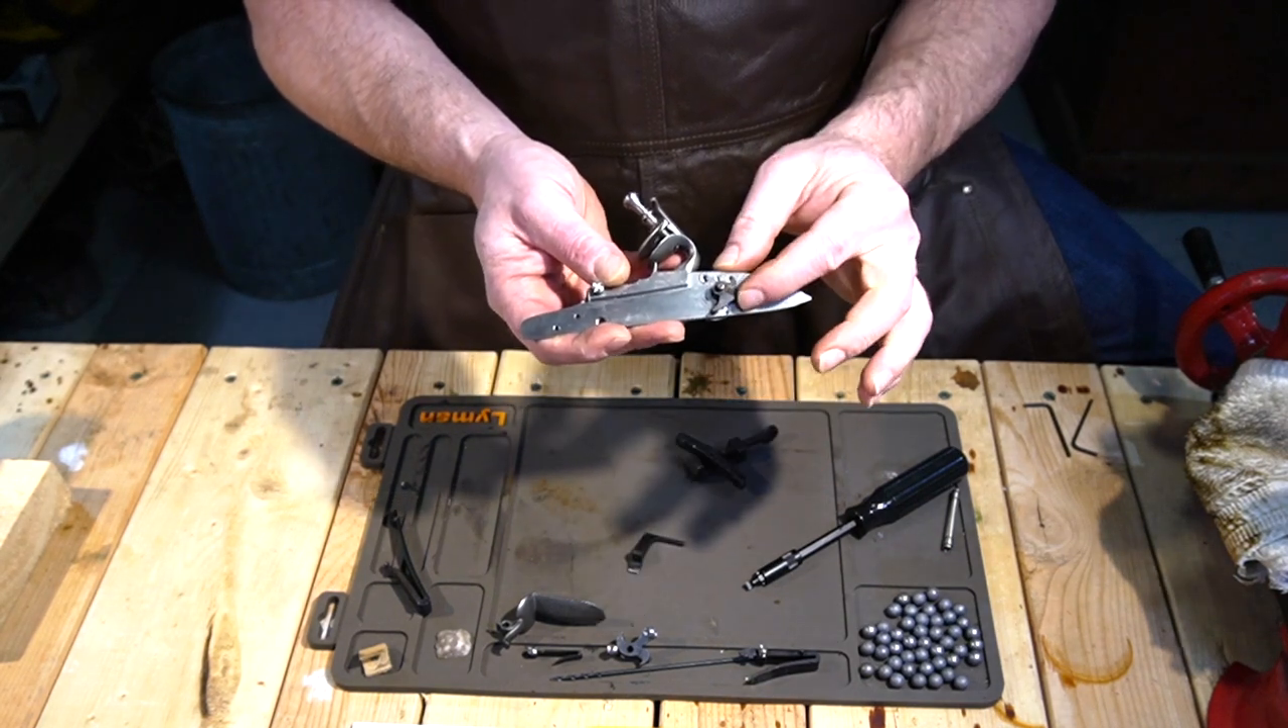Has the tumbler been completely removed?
No.